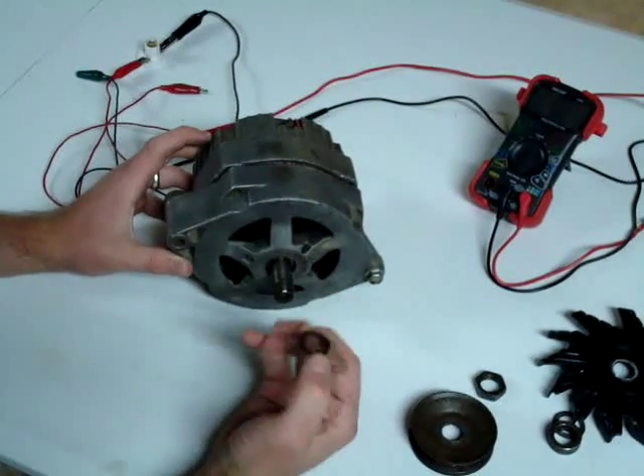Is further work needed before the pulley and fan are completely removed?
No.